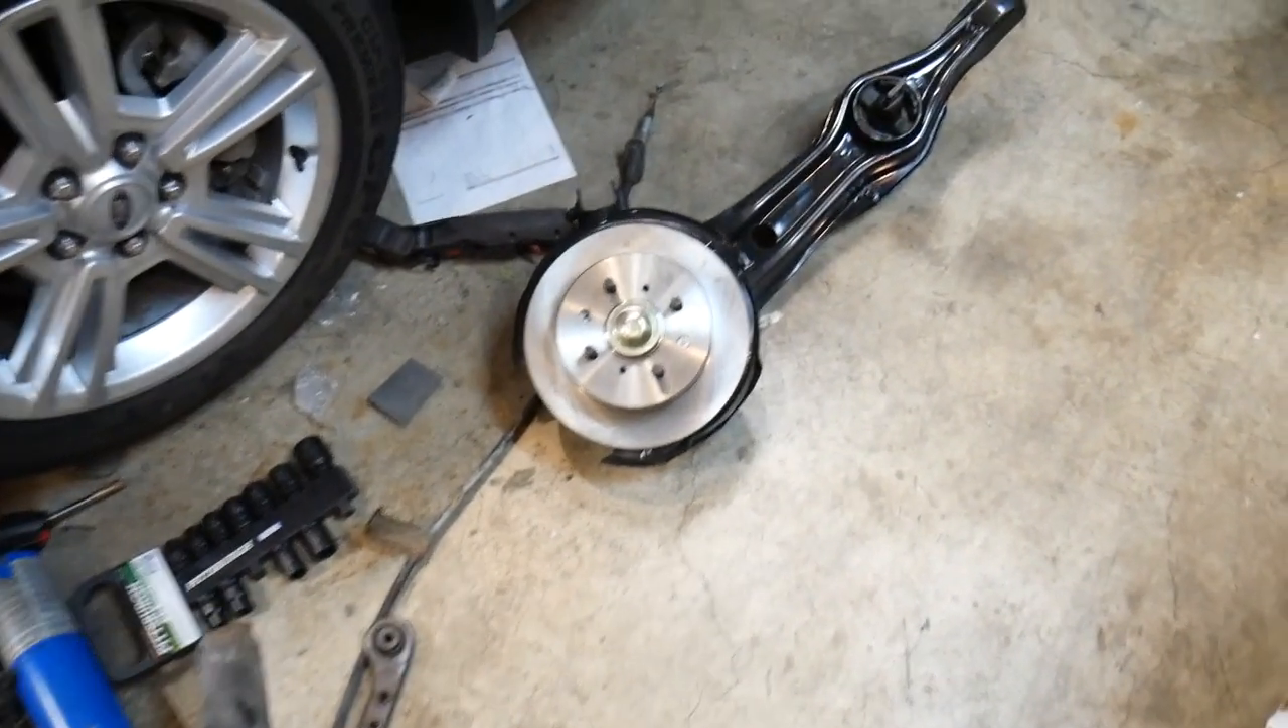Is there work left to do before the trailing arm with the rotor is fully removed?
No.